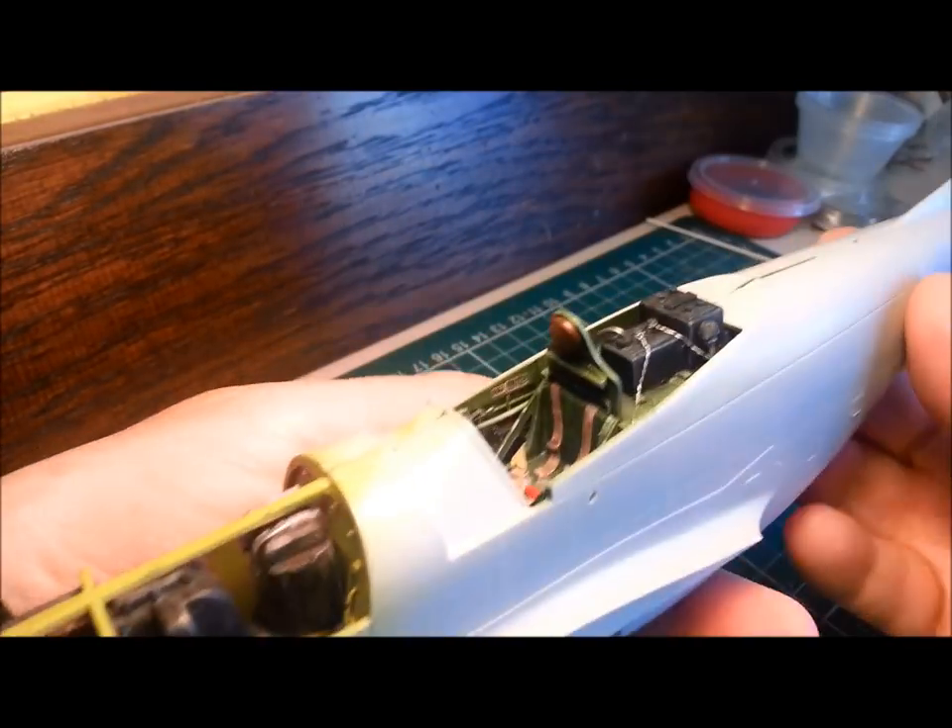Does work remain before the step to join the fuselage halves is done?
No.